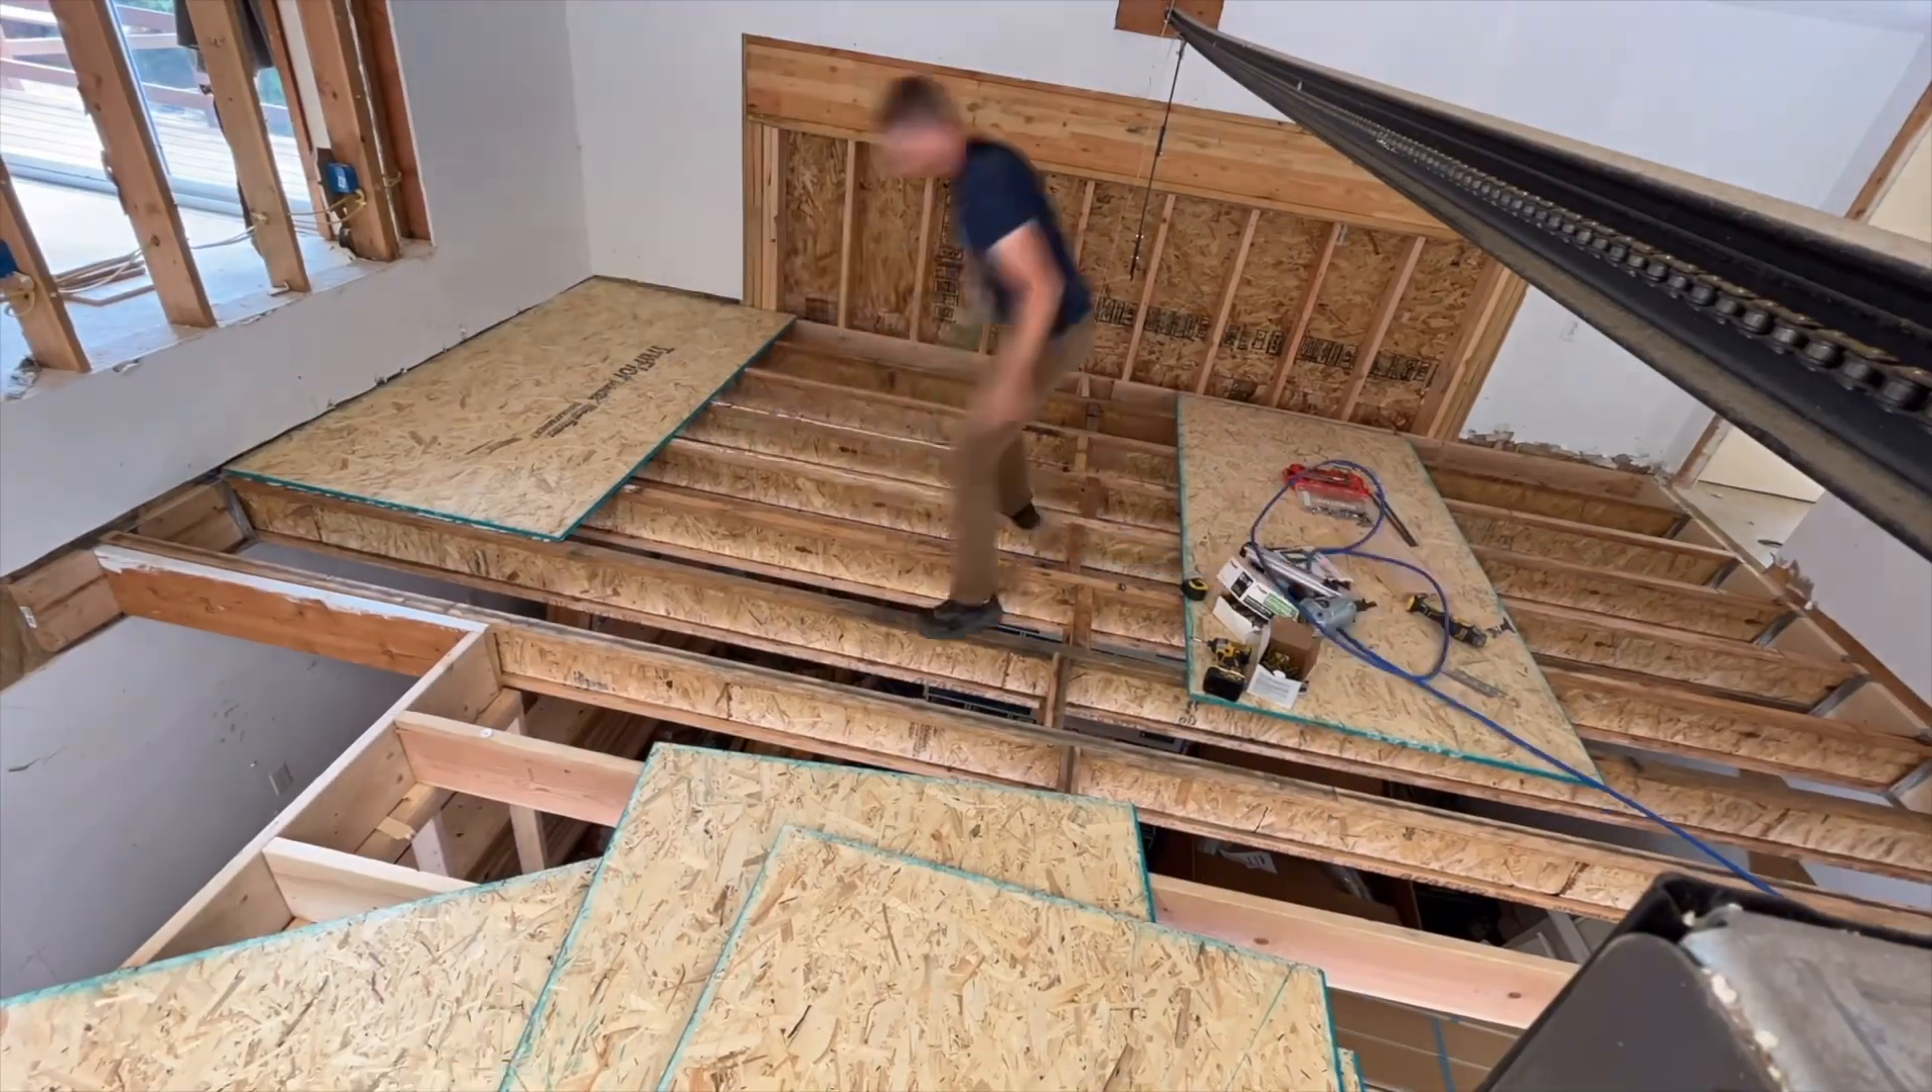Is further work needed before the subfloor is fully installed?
Yes.